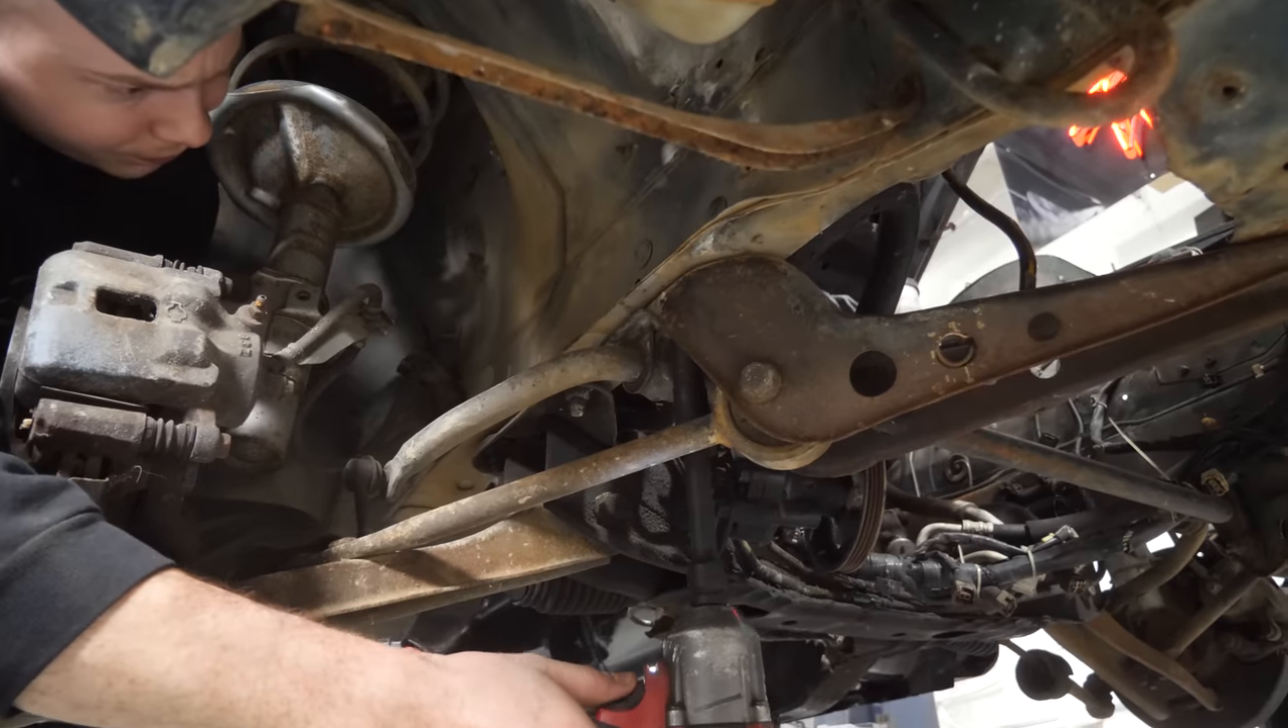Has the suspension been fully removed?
No.